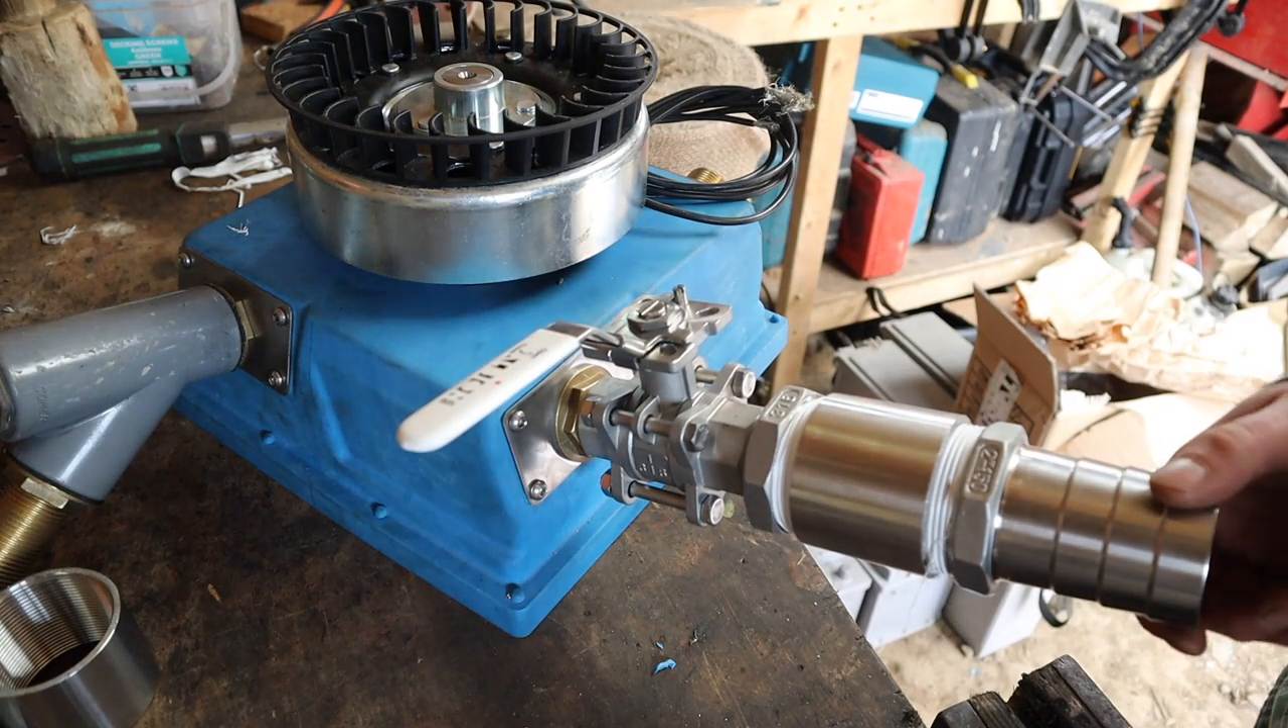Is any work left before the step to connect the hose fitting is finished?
No.